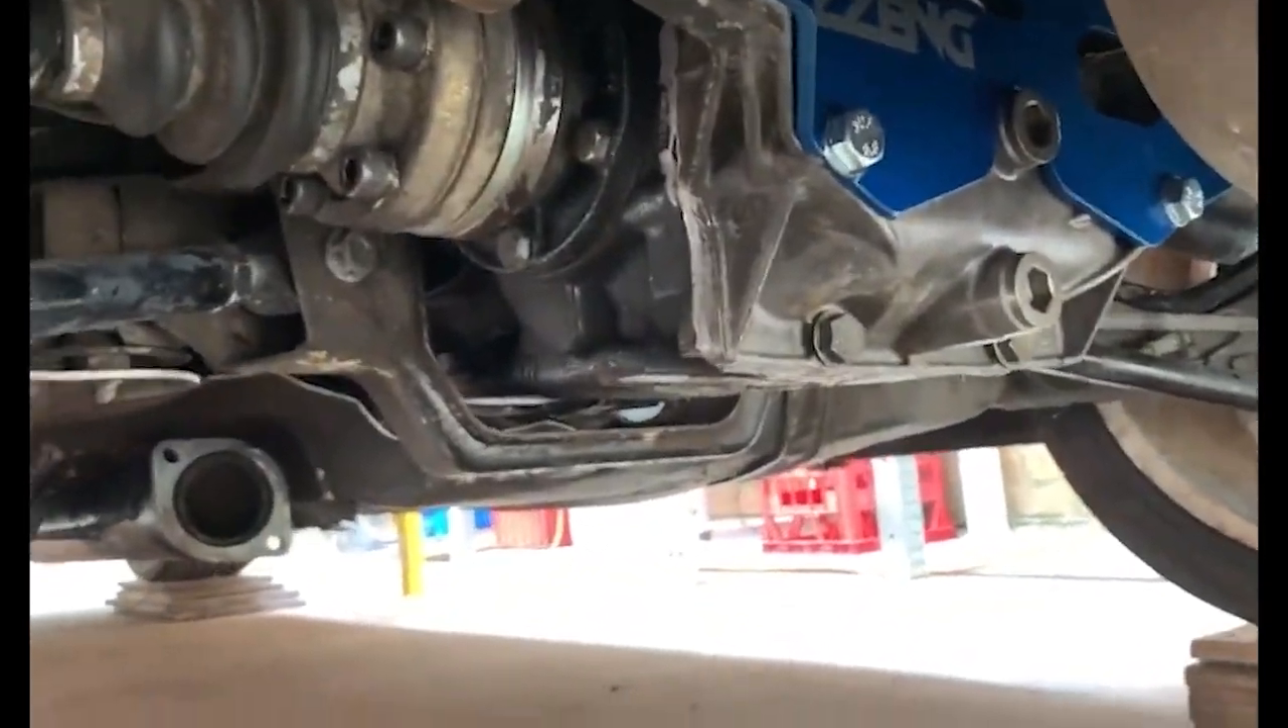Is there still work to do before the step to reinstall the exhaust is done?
Yes.